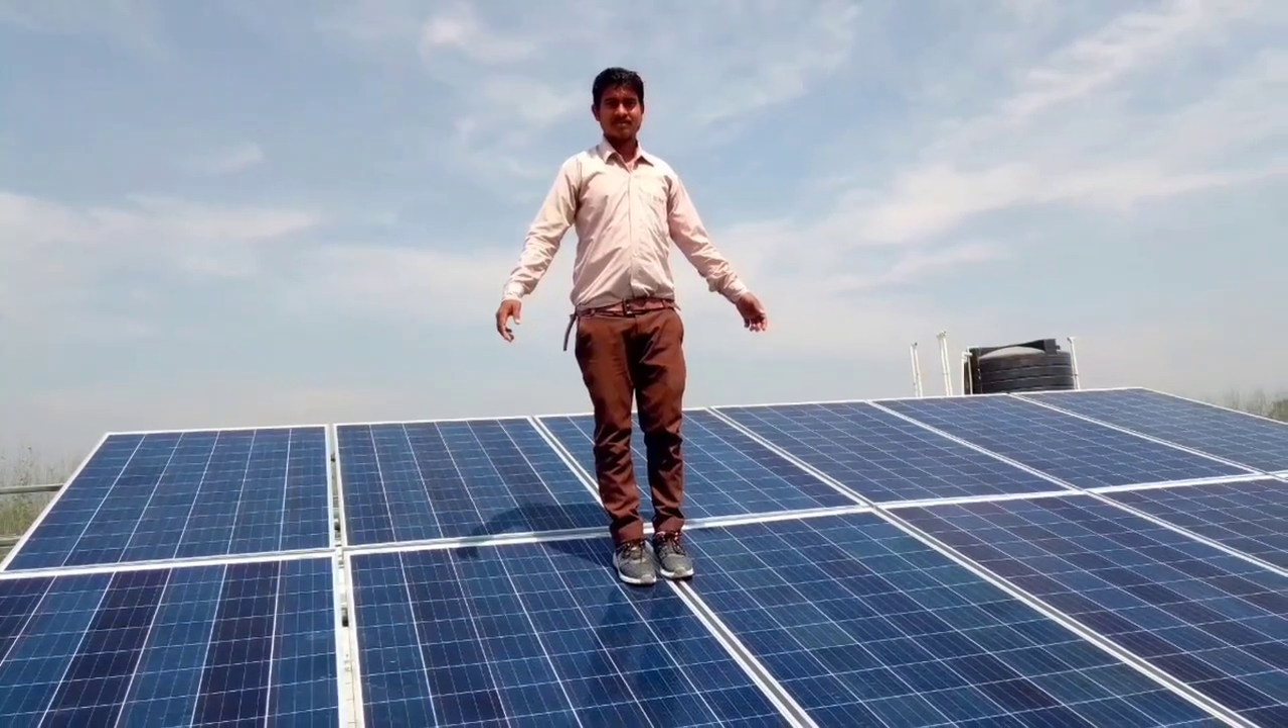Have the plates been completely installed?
Yes.